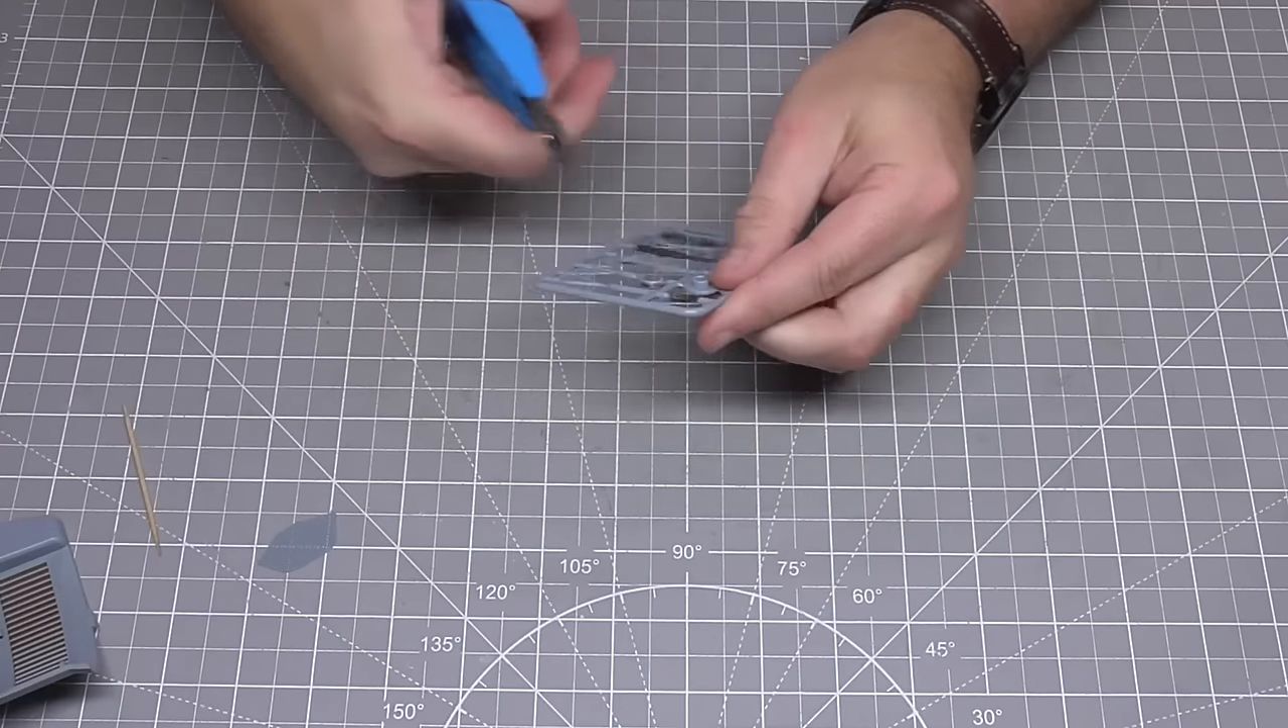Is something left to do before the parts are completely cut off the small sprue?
Yes.